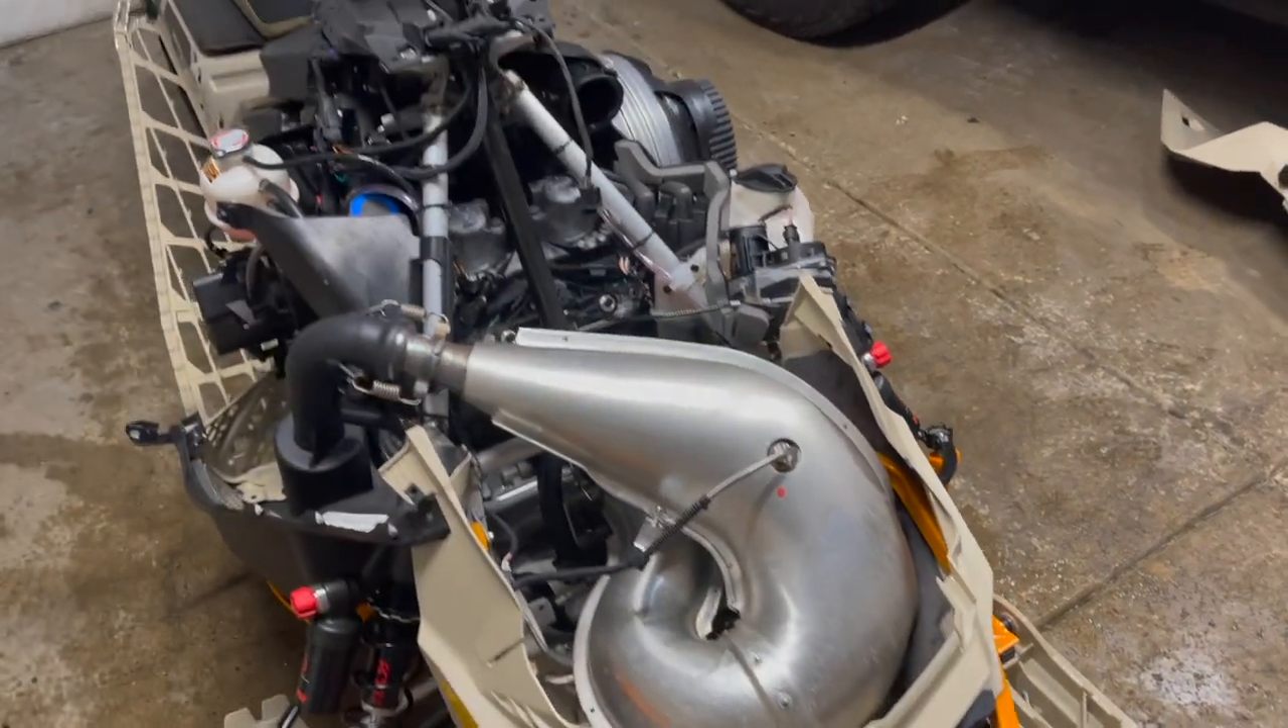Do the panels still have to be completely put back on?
Yes.